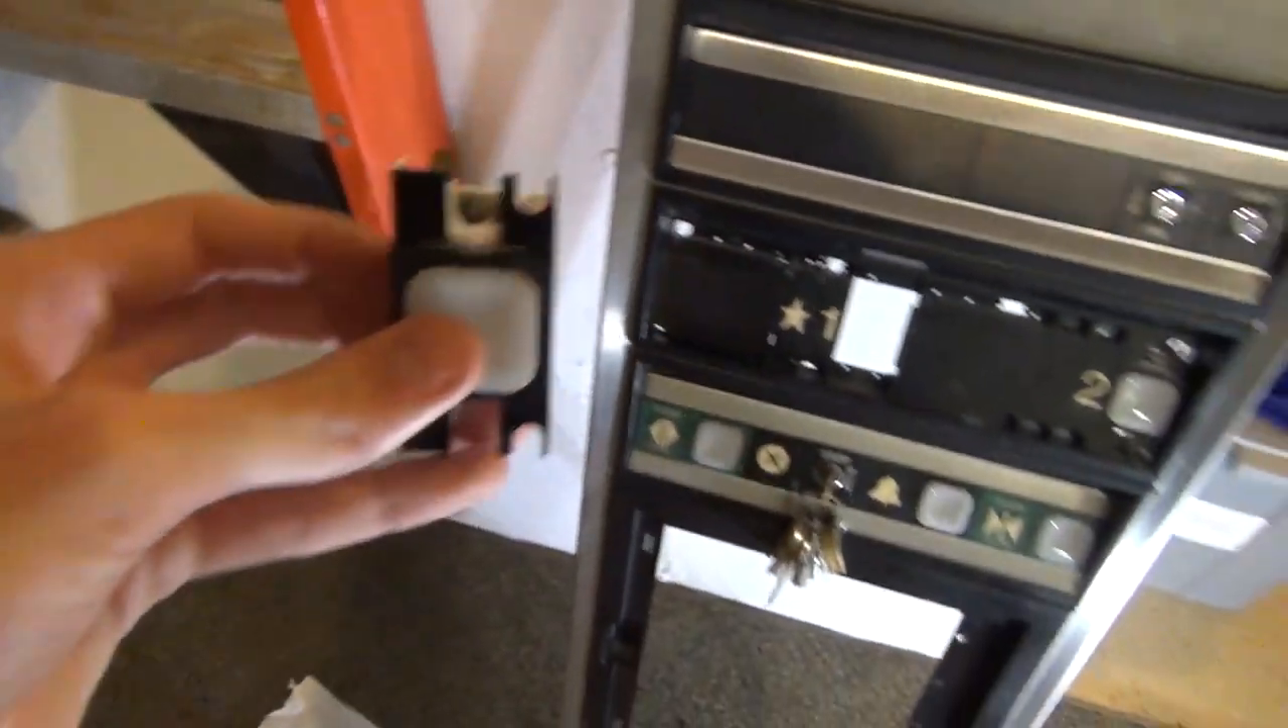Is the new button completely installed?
No.